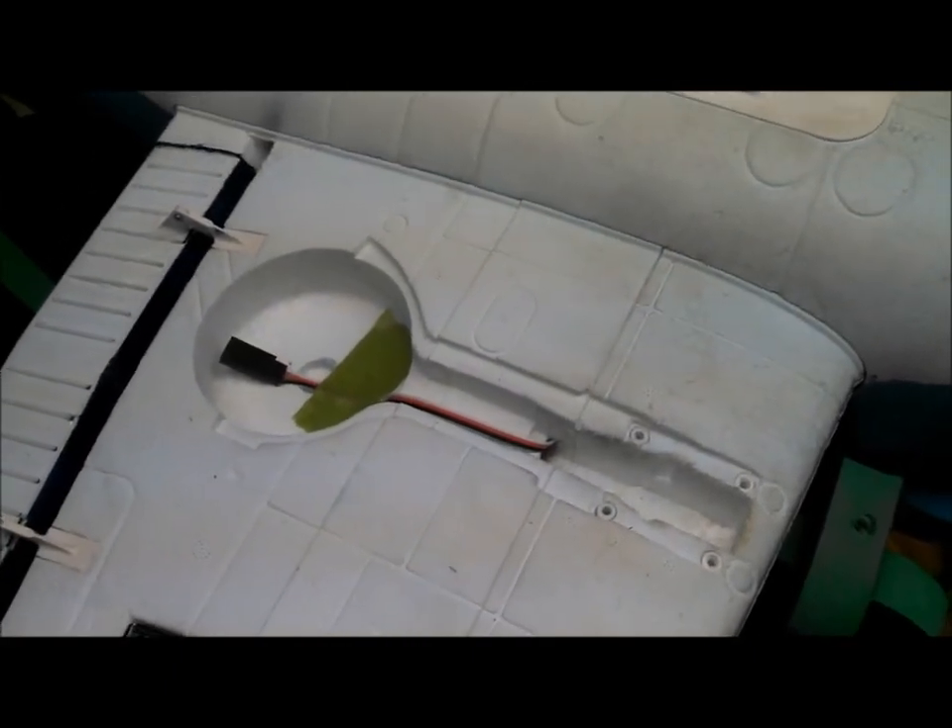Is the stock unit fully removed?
Yes.